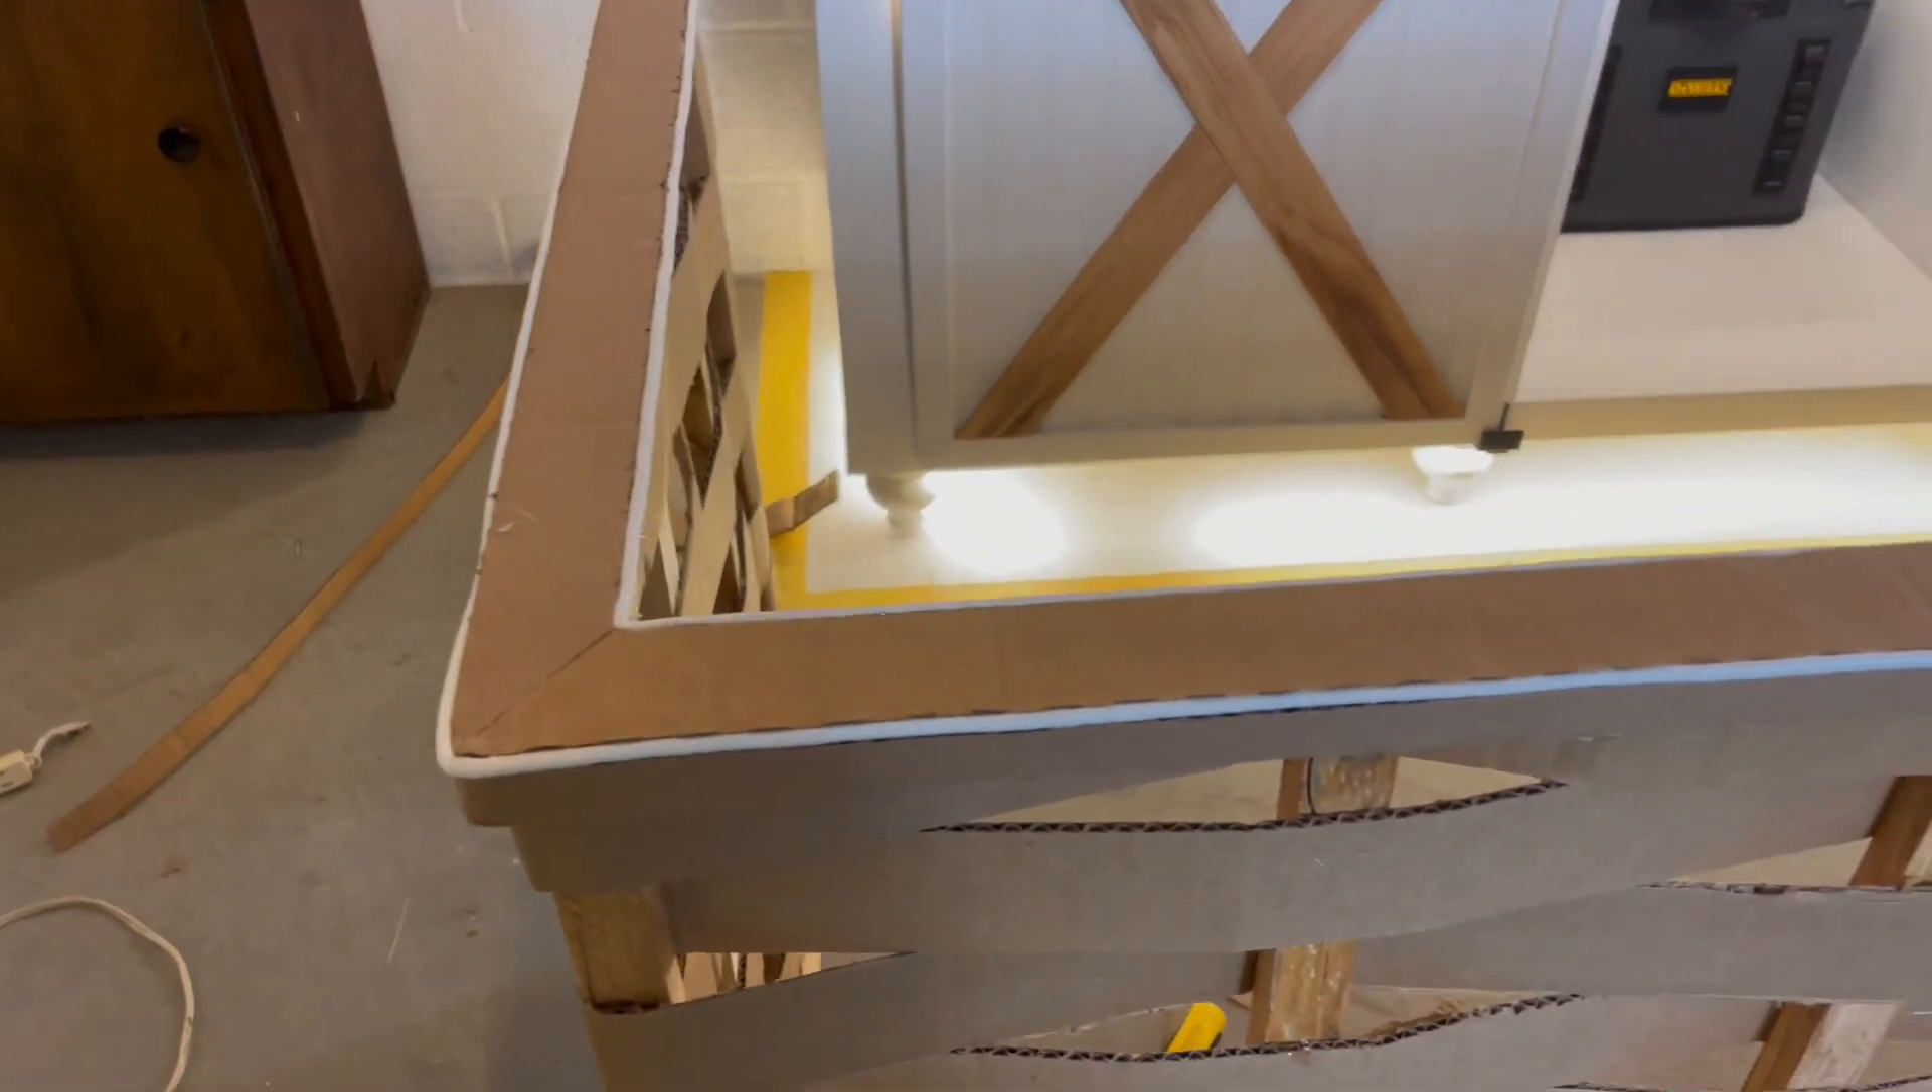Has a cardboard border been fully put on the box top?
Yes.